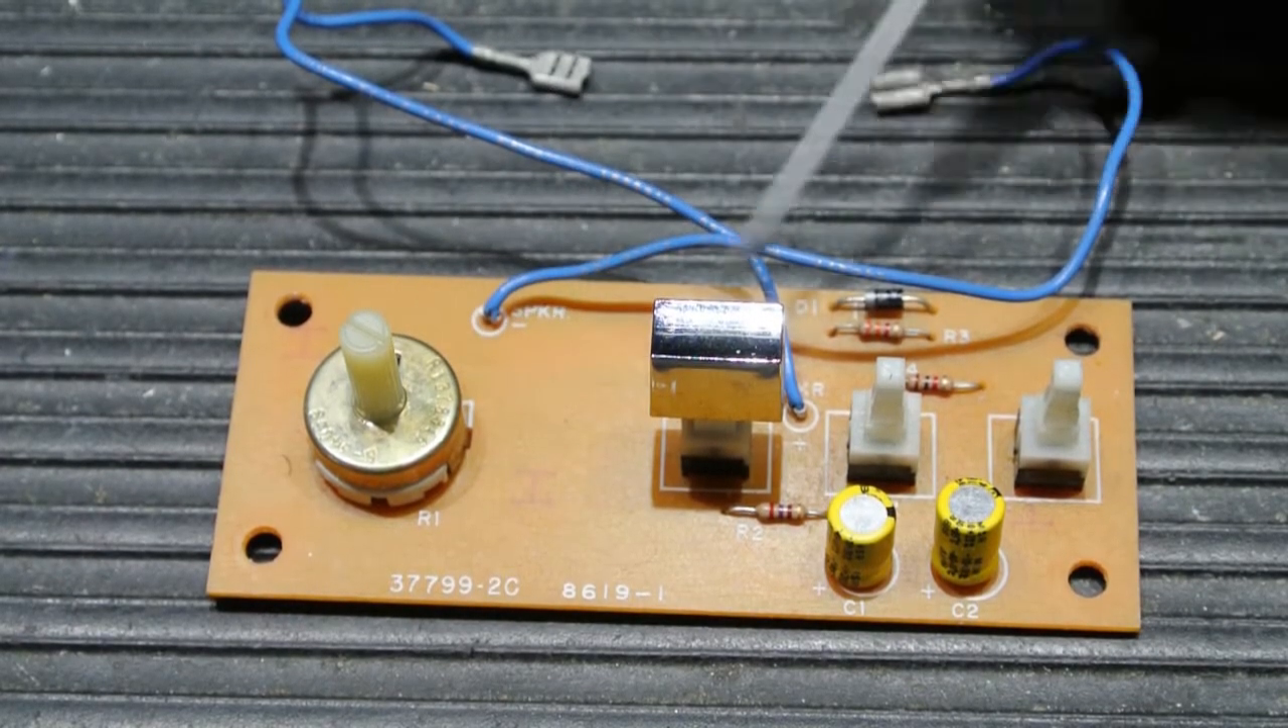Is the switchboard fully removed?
Yes.